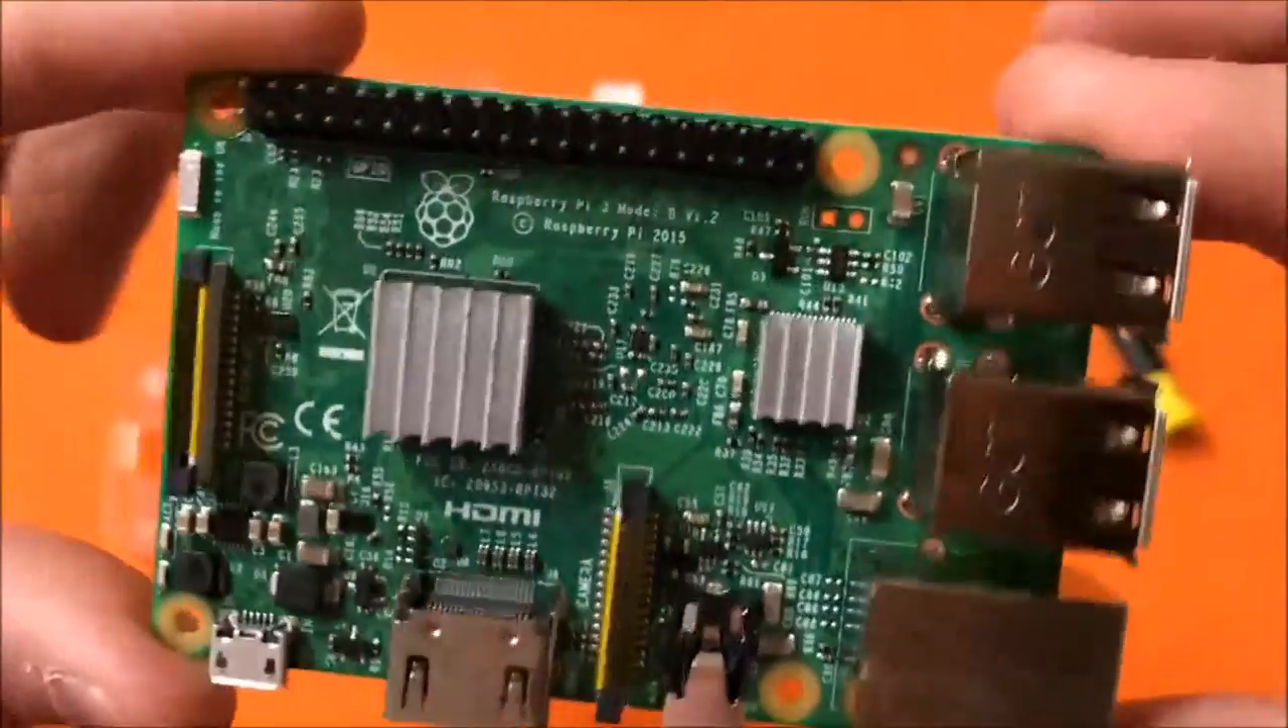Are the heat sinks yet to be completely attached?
No.